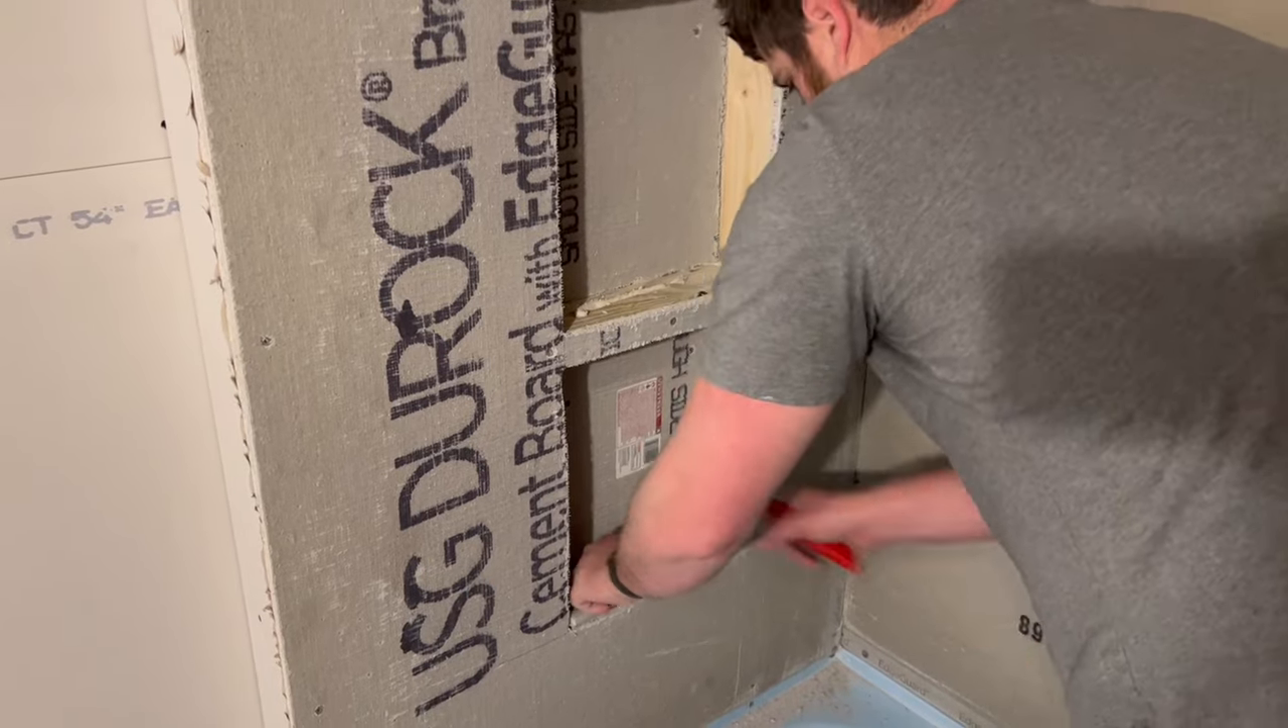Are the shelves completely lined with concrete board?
No.